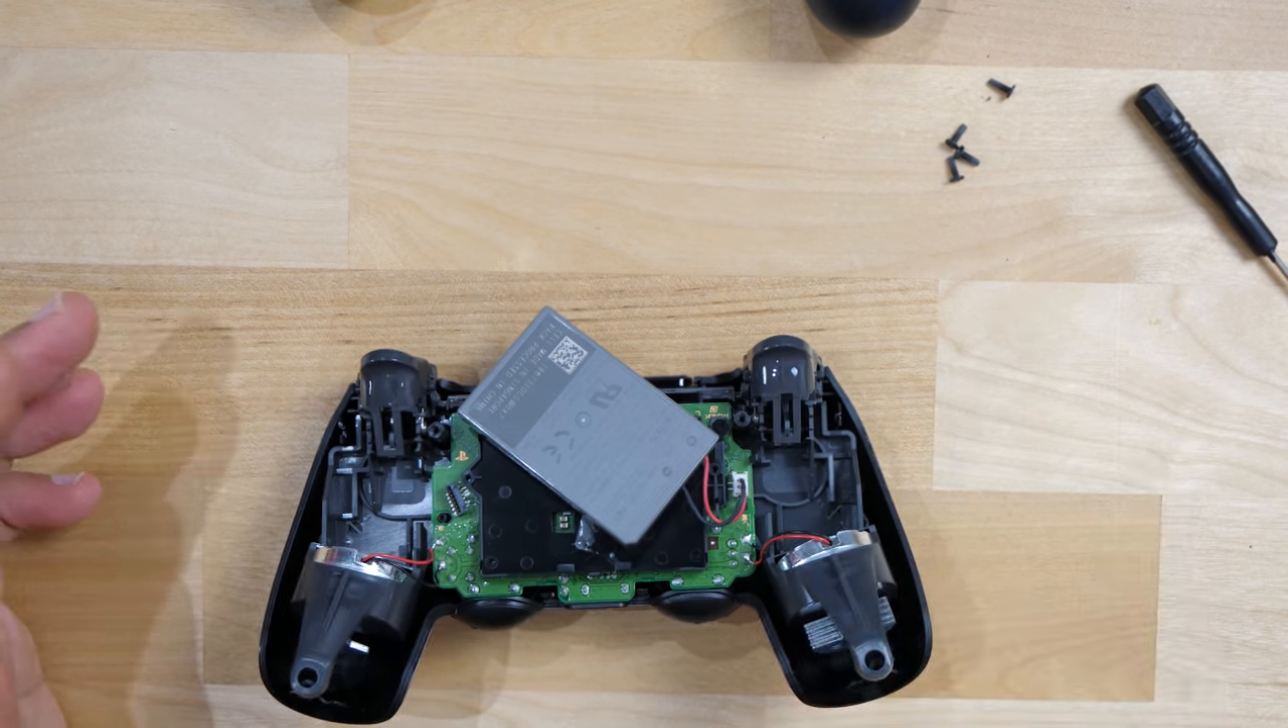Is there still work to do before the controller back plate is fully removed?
No.